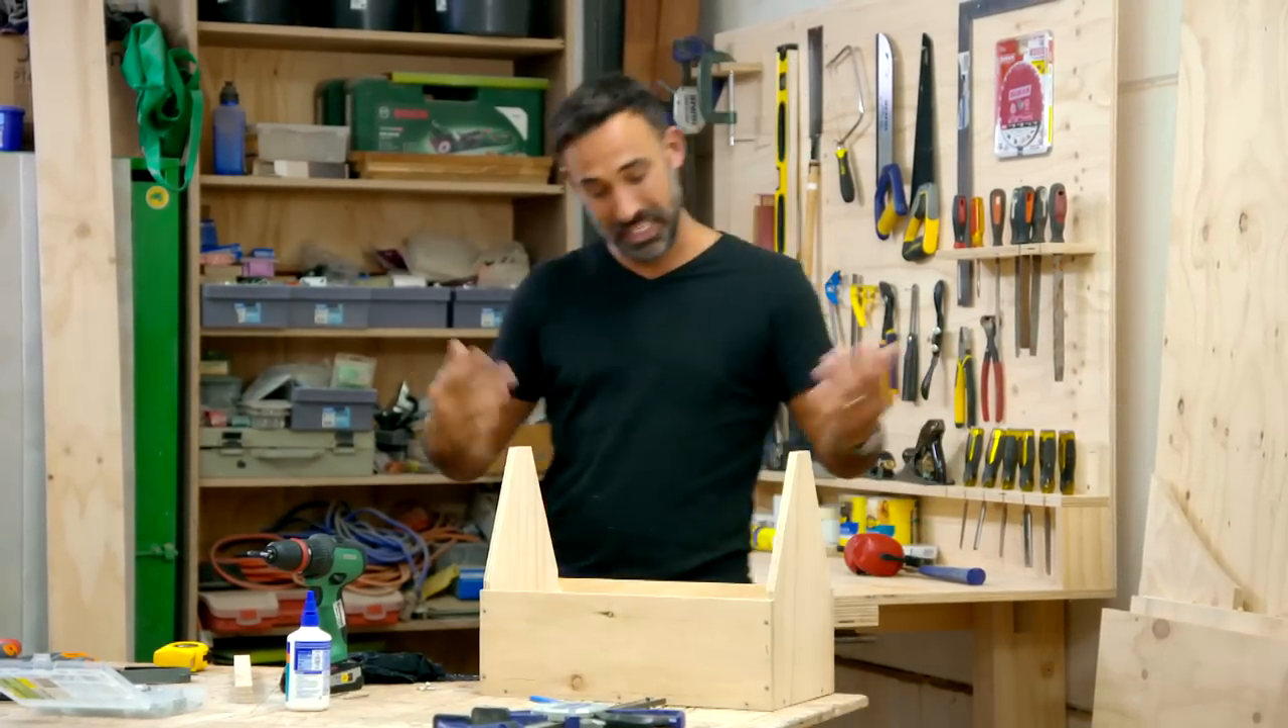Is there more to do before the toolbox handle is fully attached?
Yes.